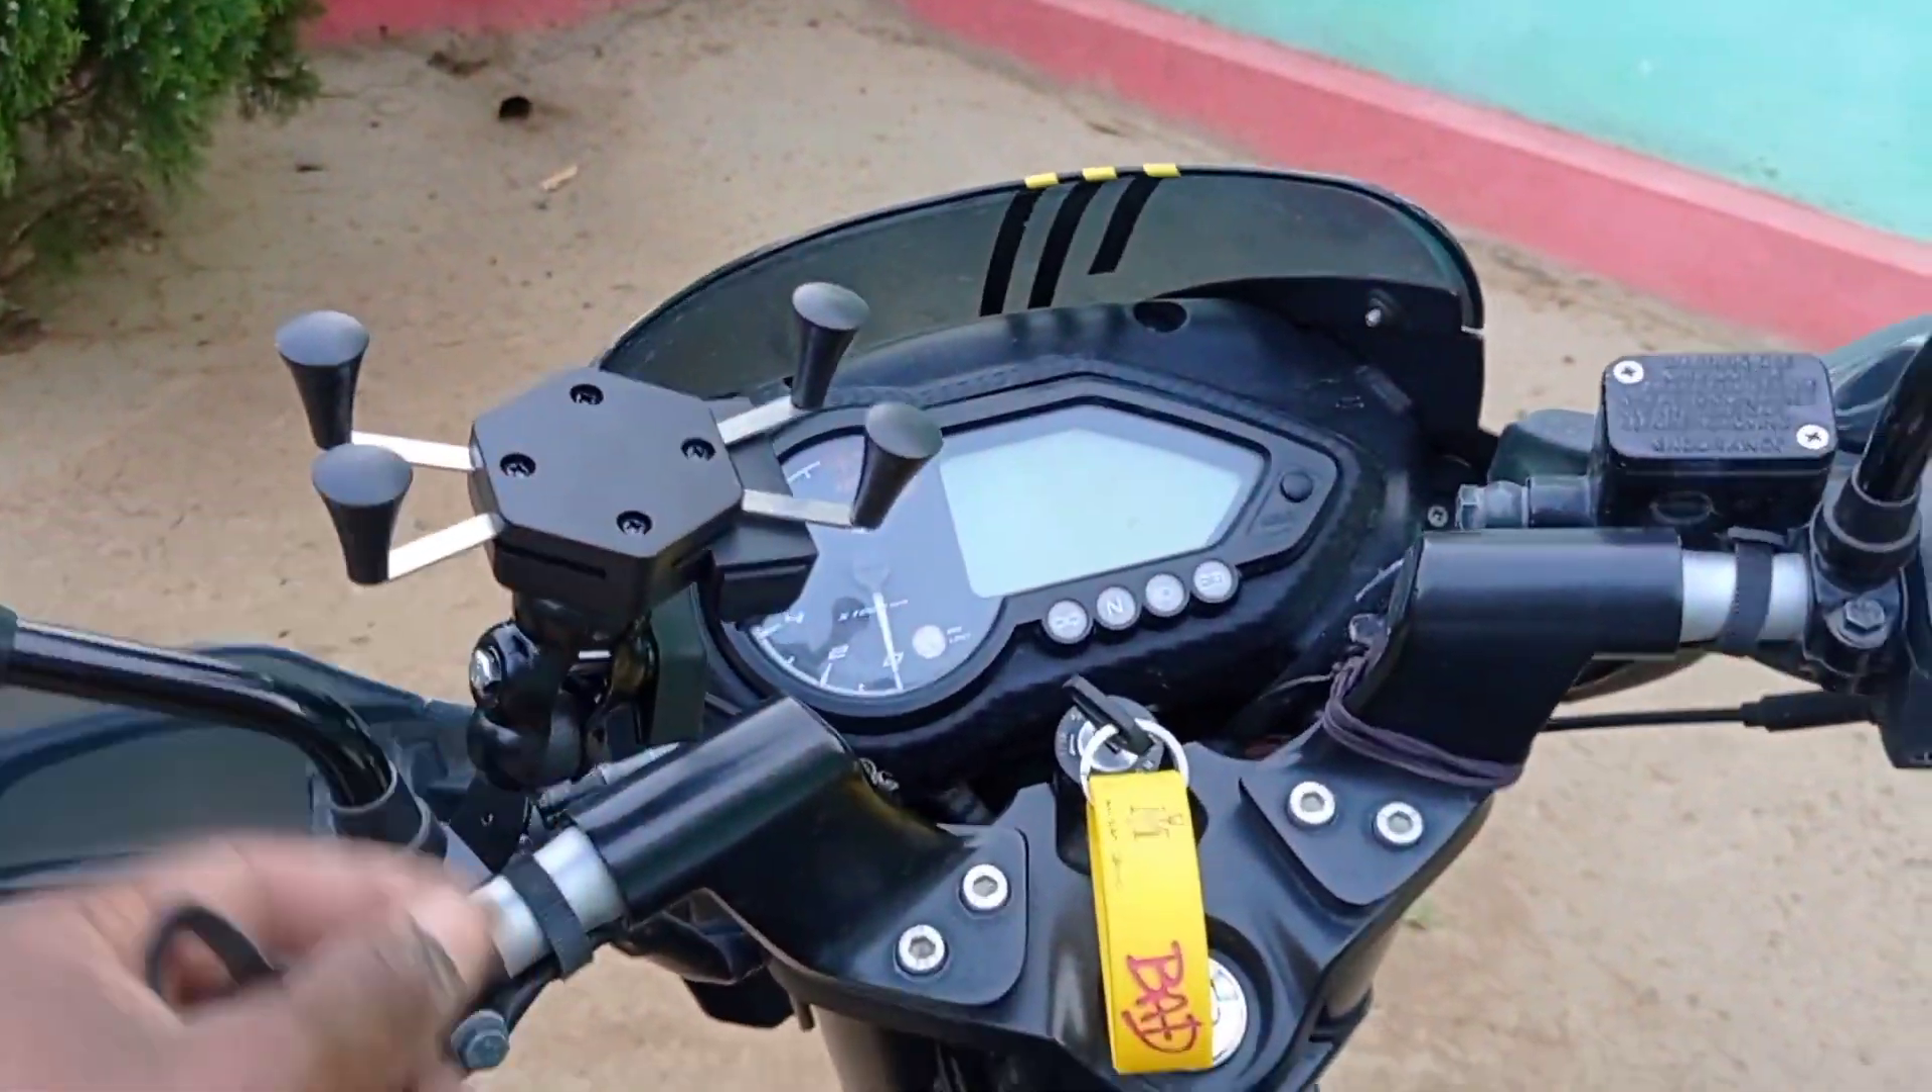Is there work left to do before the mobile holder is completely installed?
No.